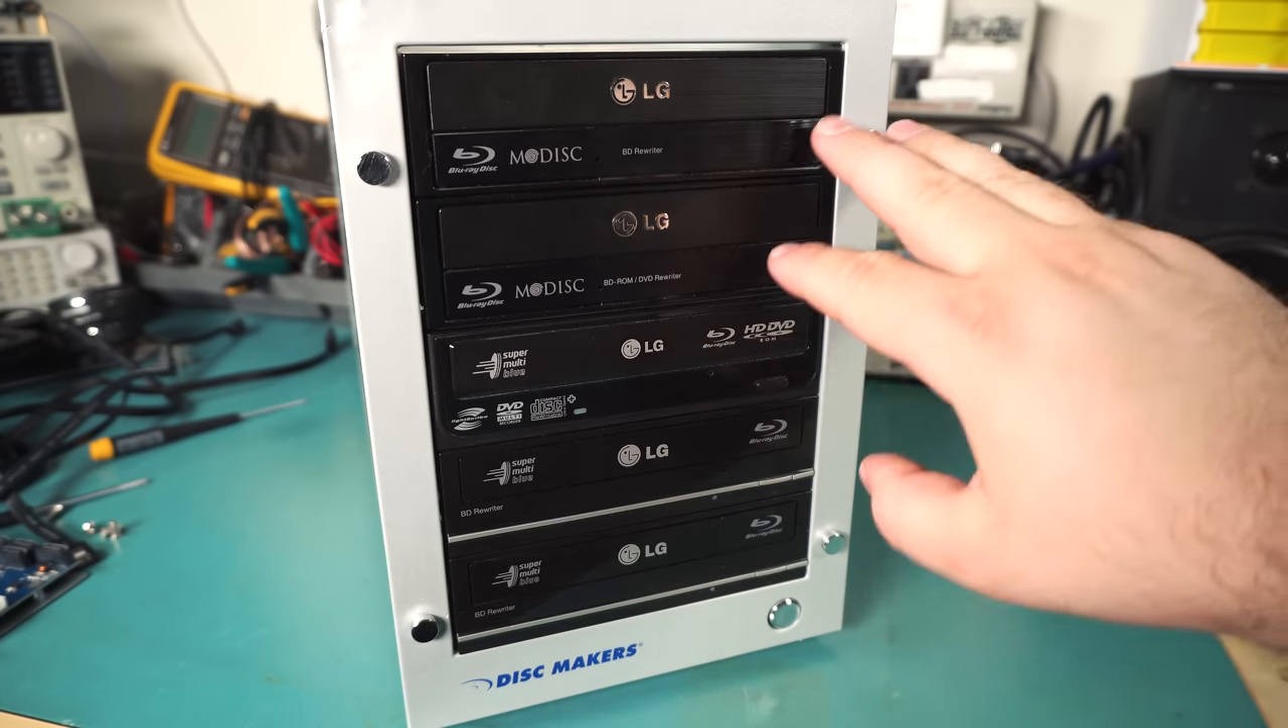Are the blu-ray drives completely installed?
Yes.